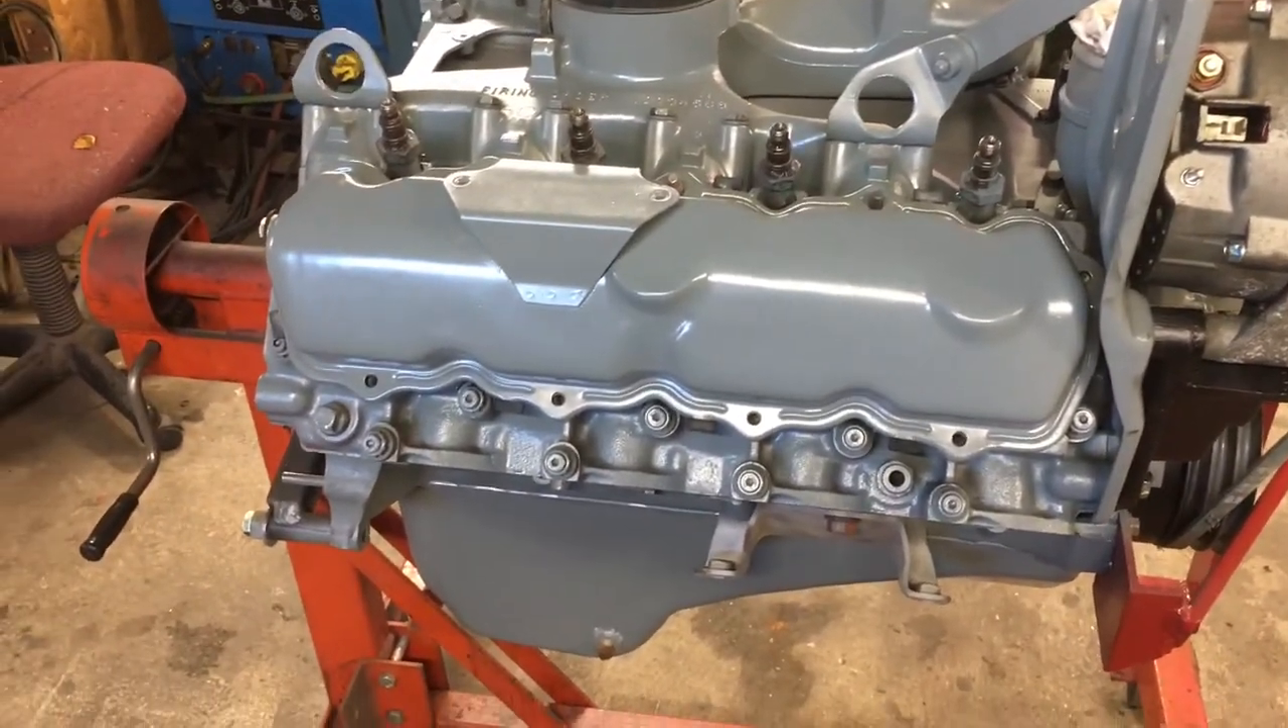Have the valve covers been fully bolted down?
No.